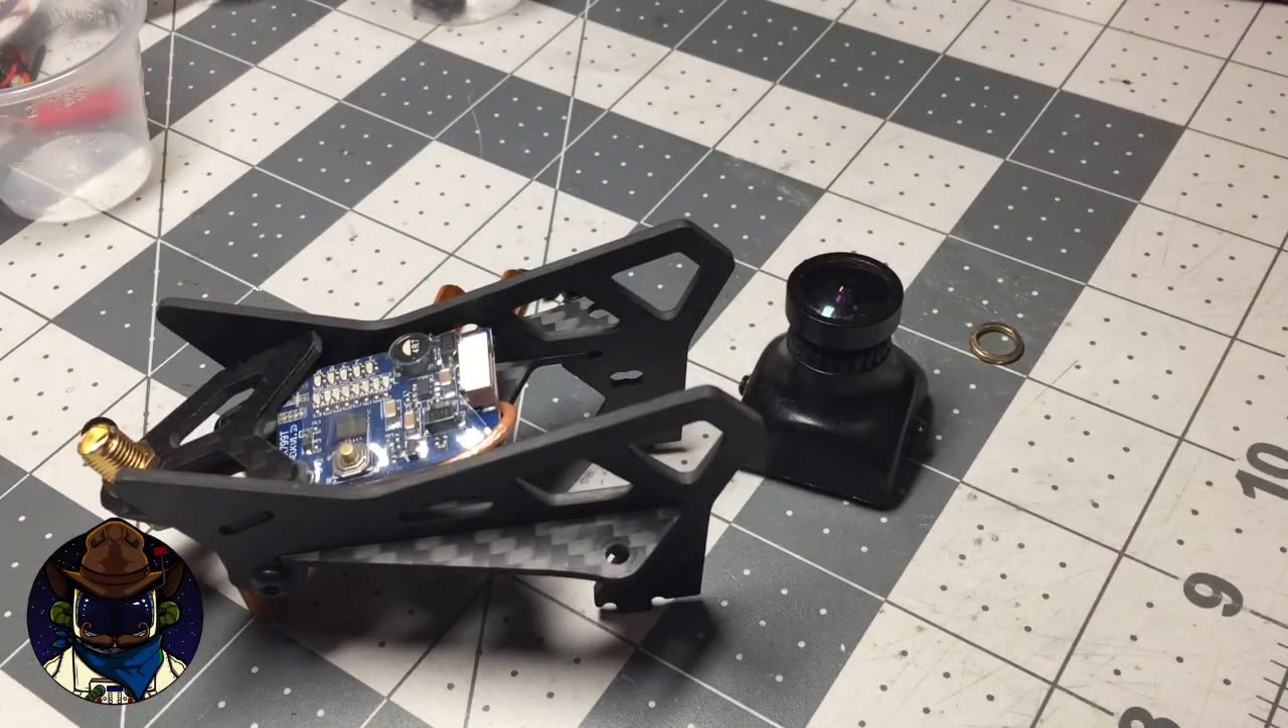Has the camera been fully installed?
No.